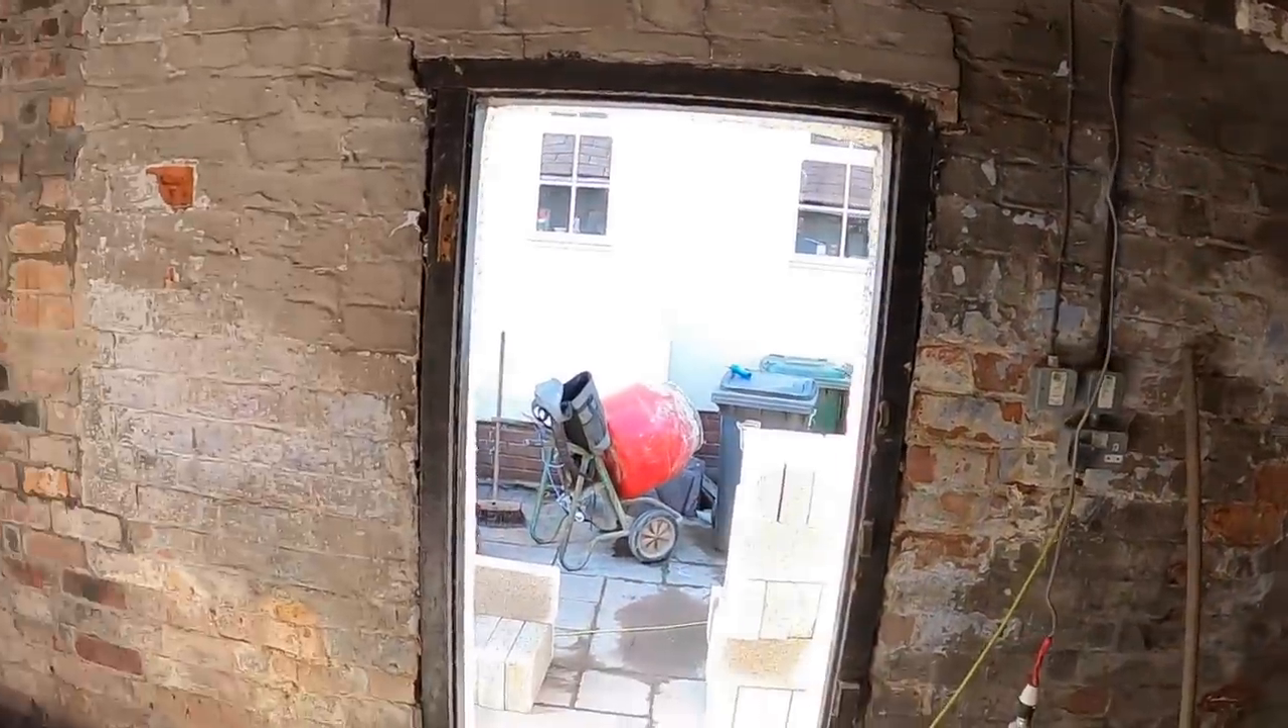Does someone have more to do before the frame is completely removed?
Yes.